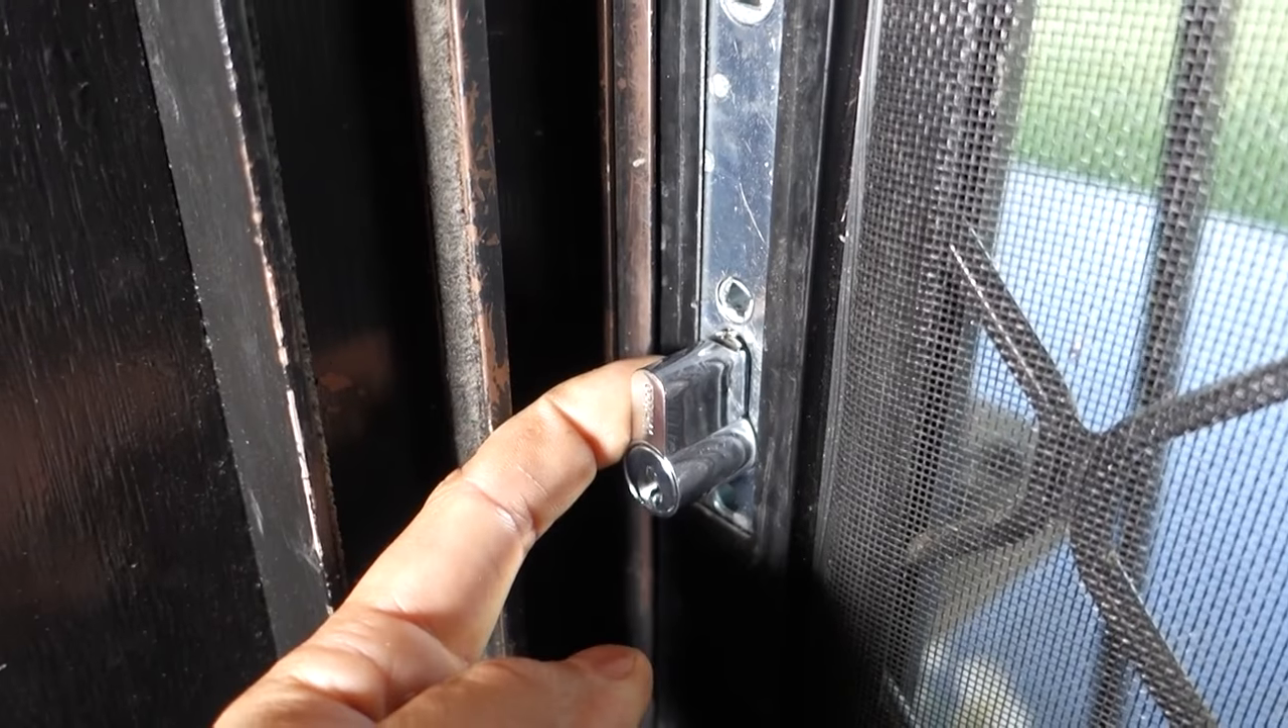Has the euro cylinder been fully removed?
No.